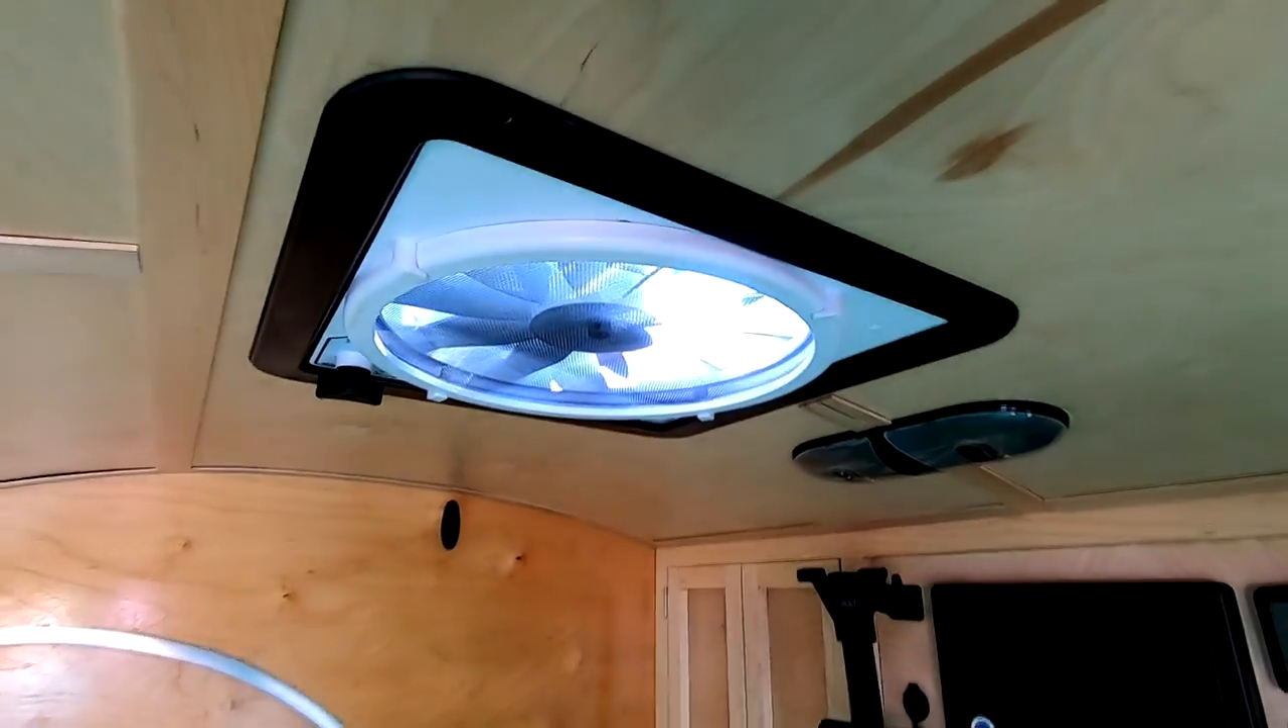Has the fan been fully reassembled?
Yes.